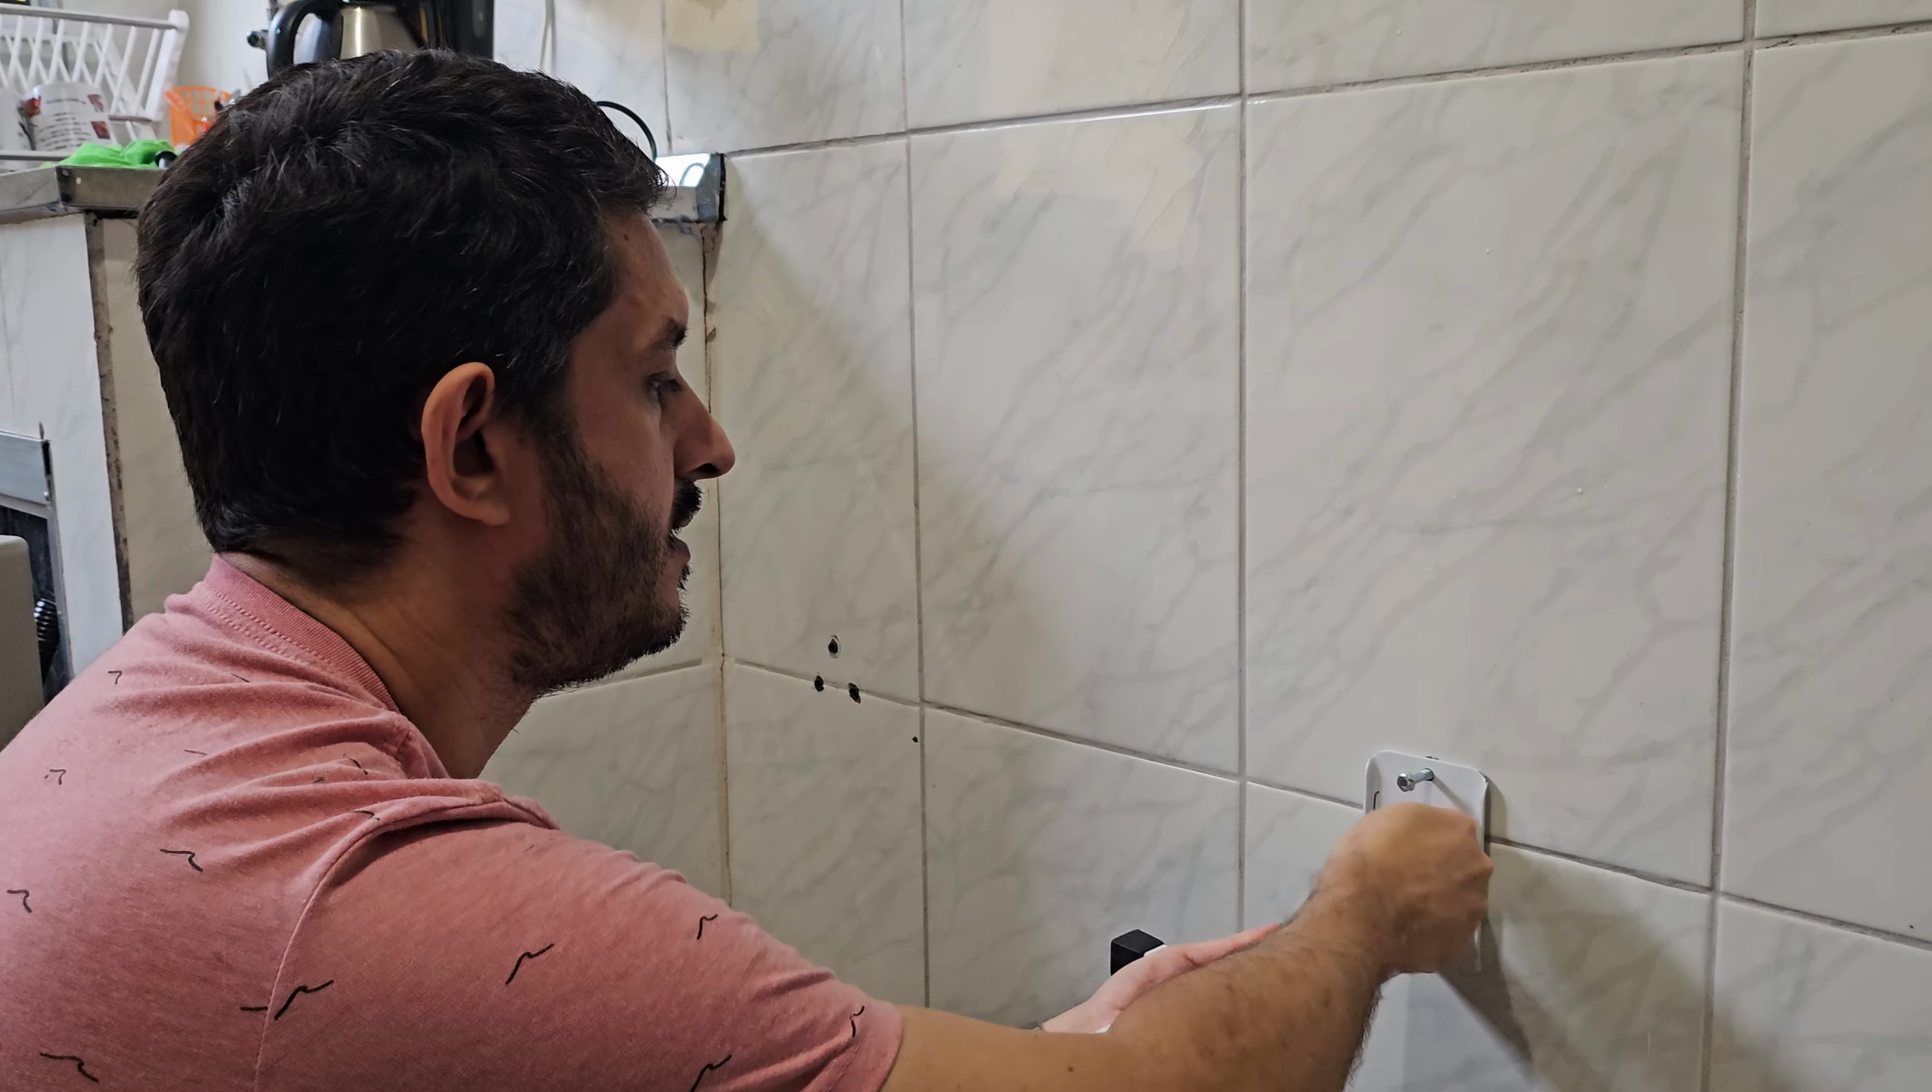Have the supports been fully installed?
No.